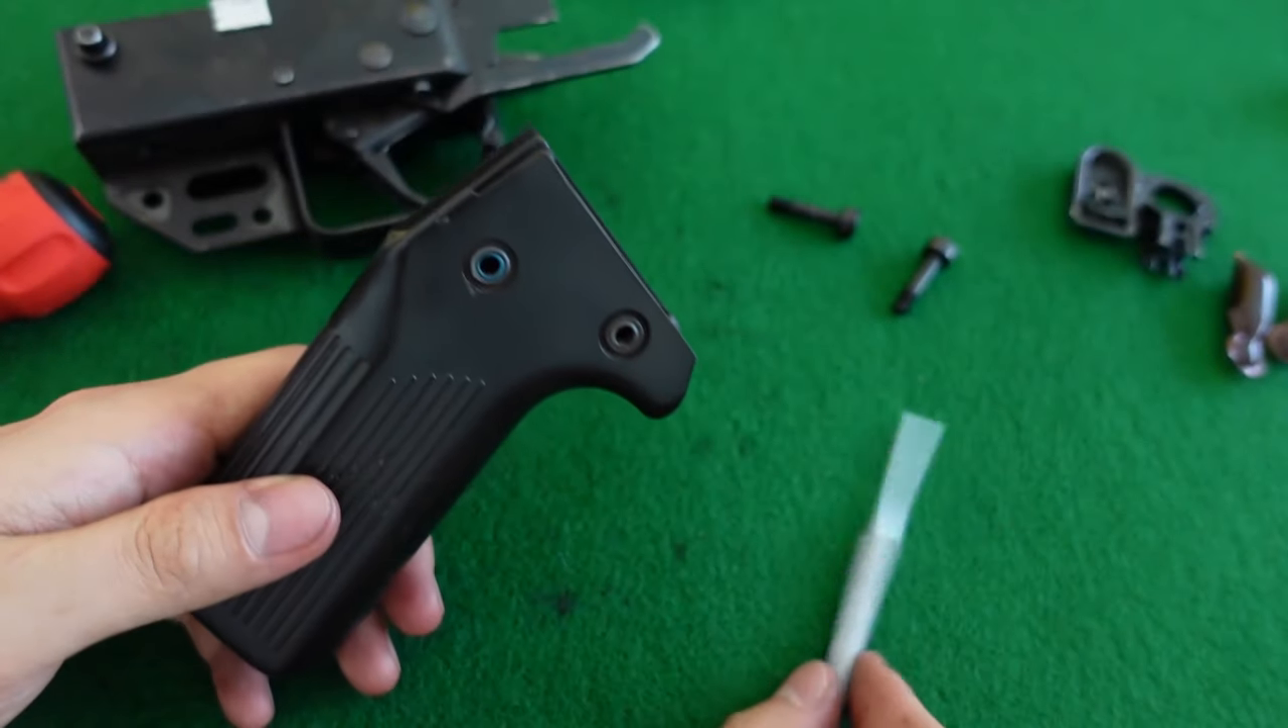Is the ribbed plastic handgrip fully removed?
Yes.